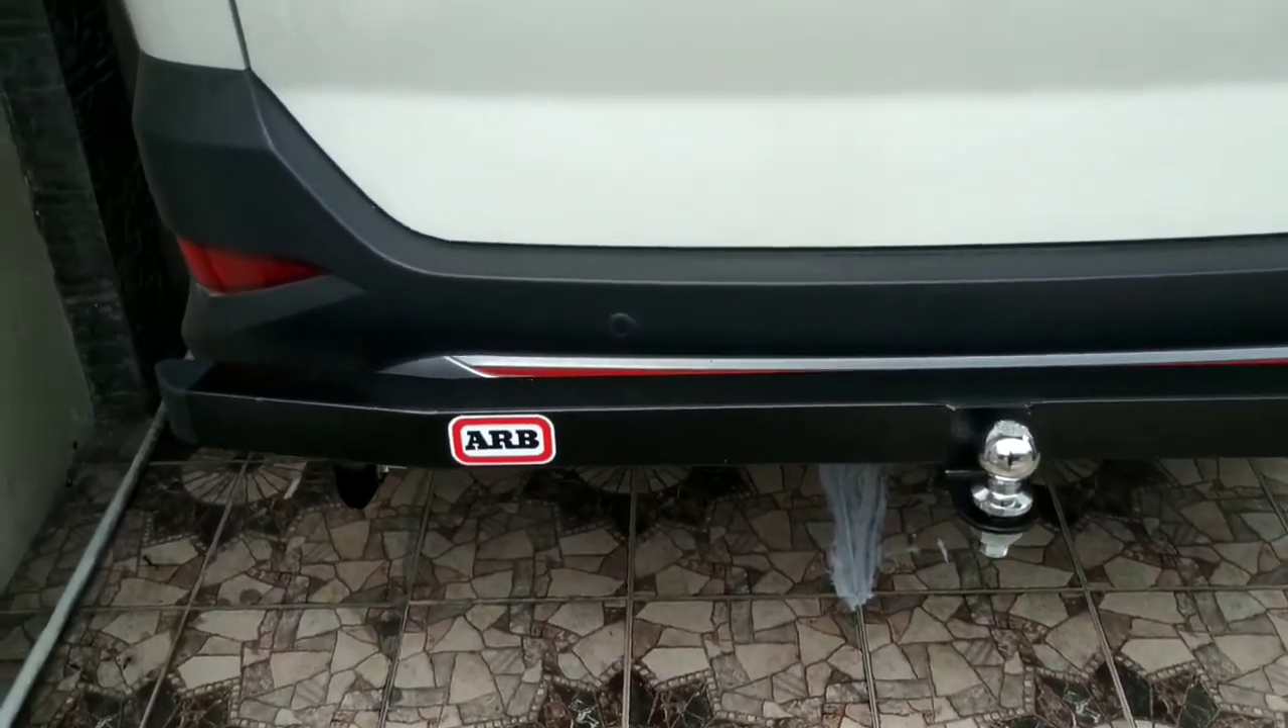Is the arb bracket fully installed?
Yes.